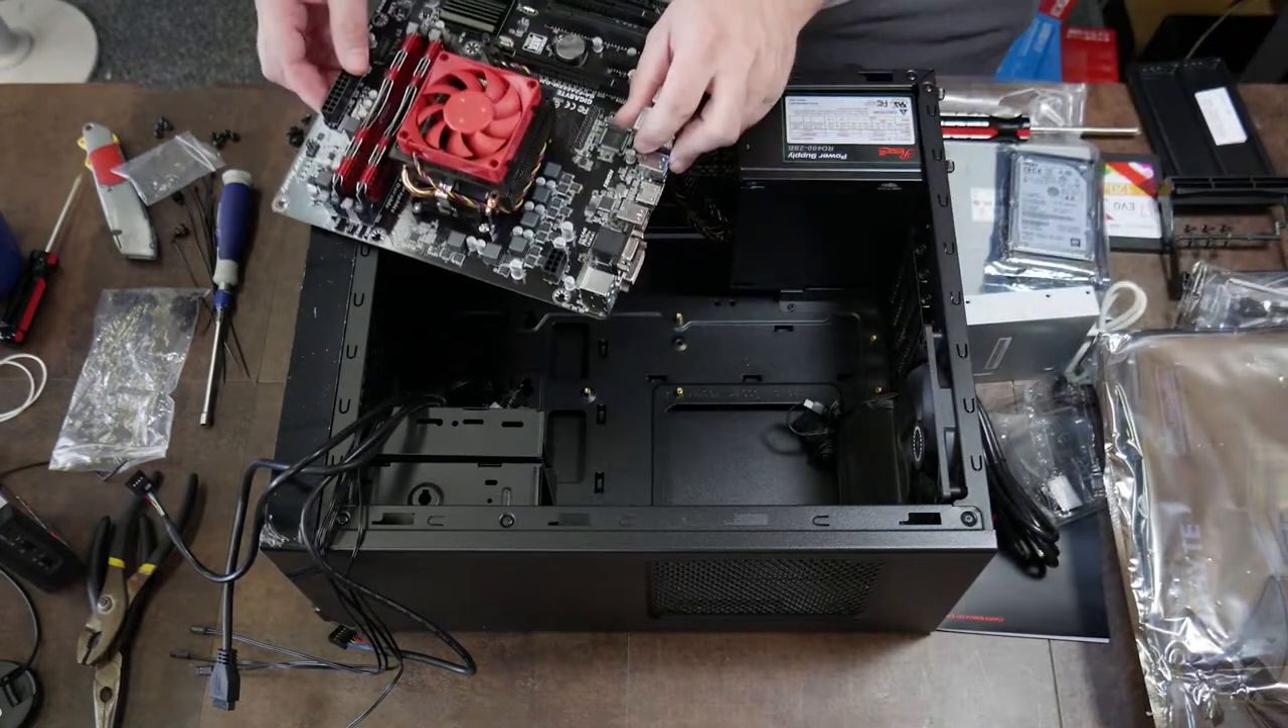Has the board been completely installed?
No.